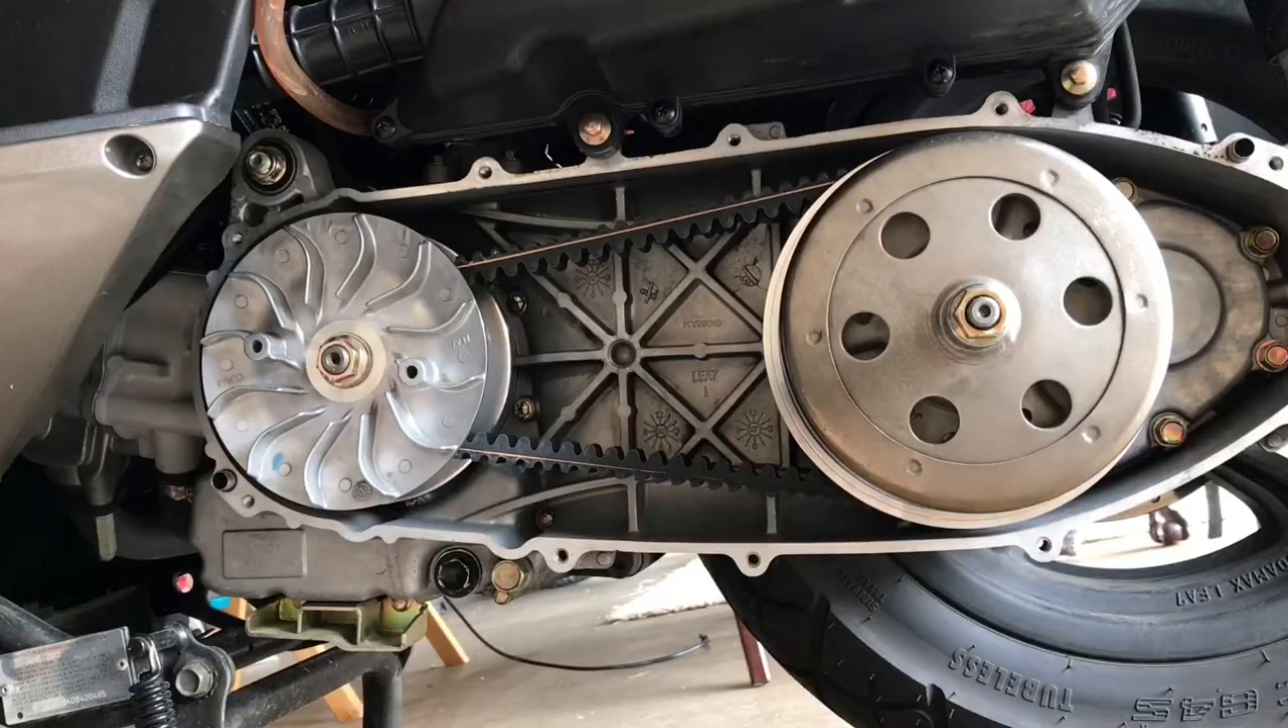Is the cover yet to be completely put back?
Yes.